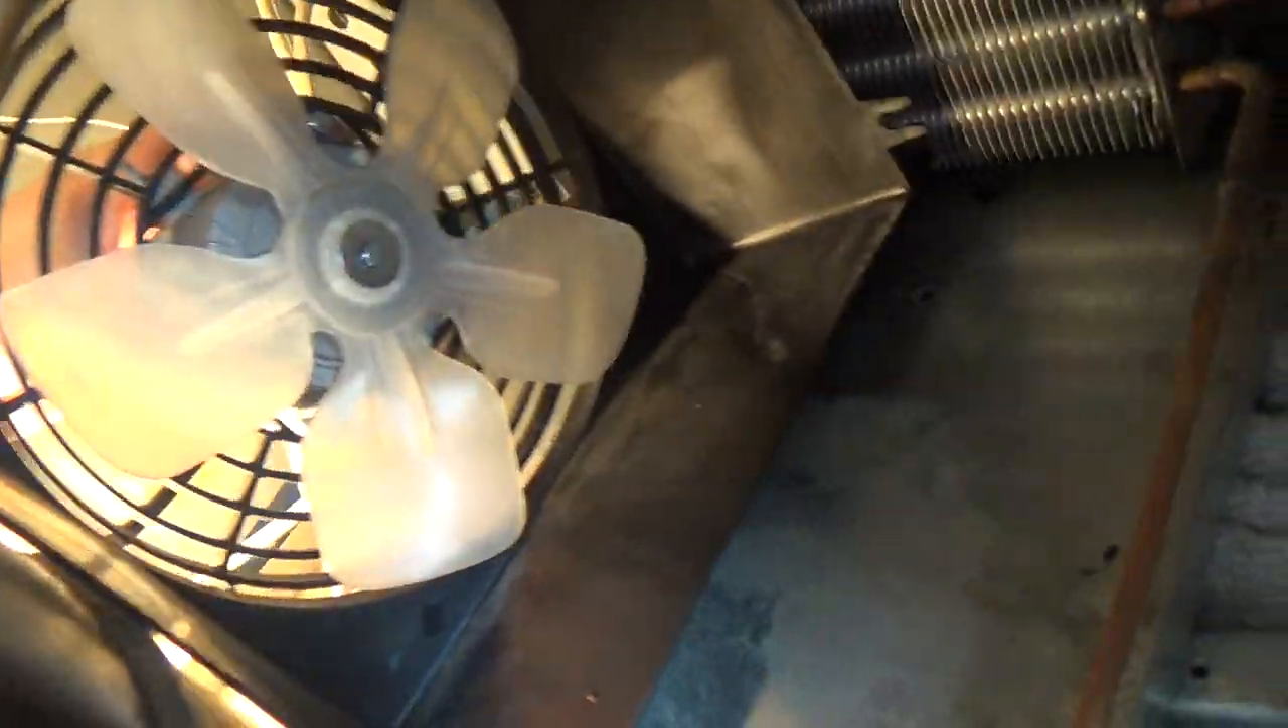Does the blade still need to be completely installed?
No.